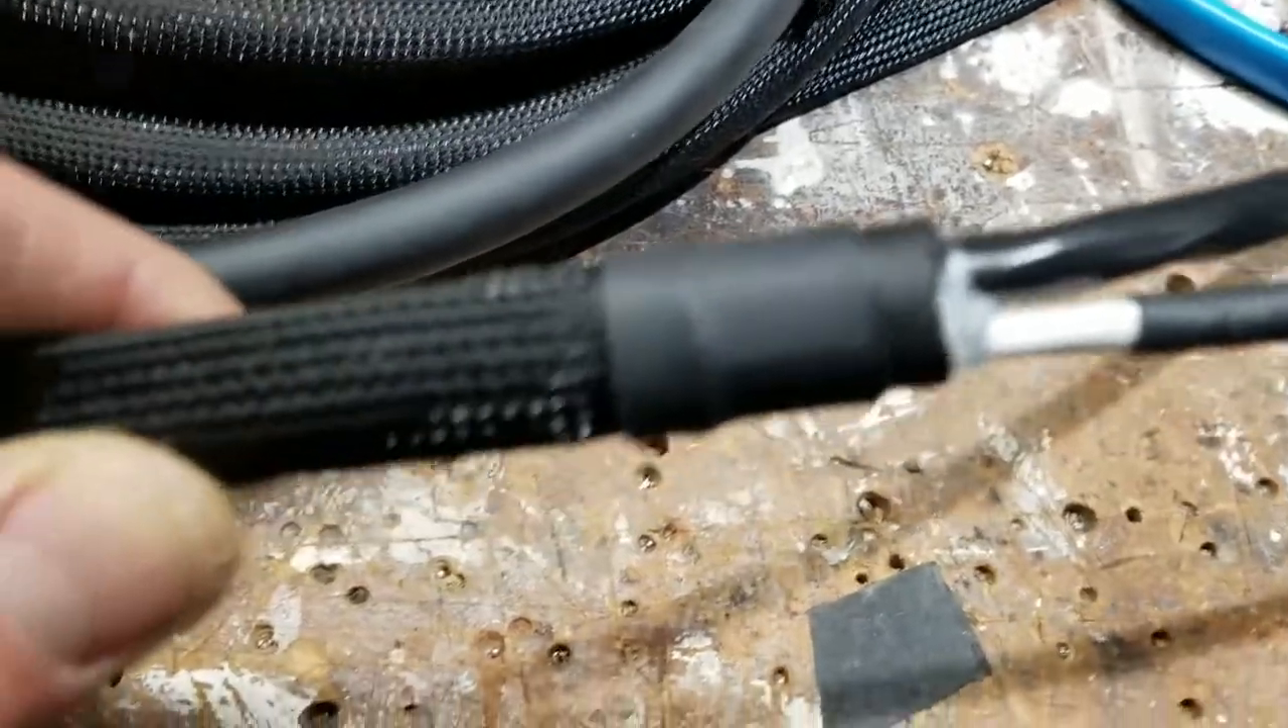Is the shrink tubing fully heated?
Yes.